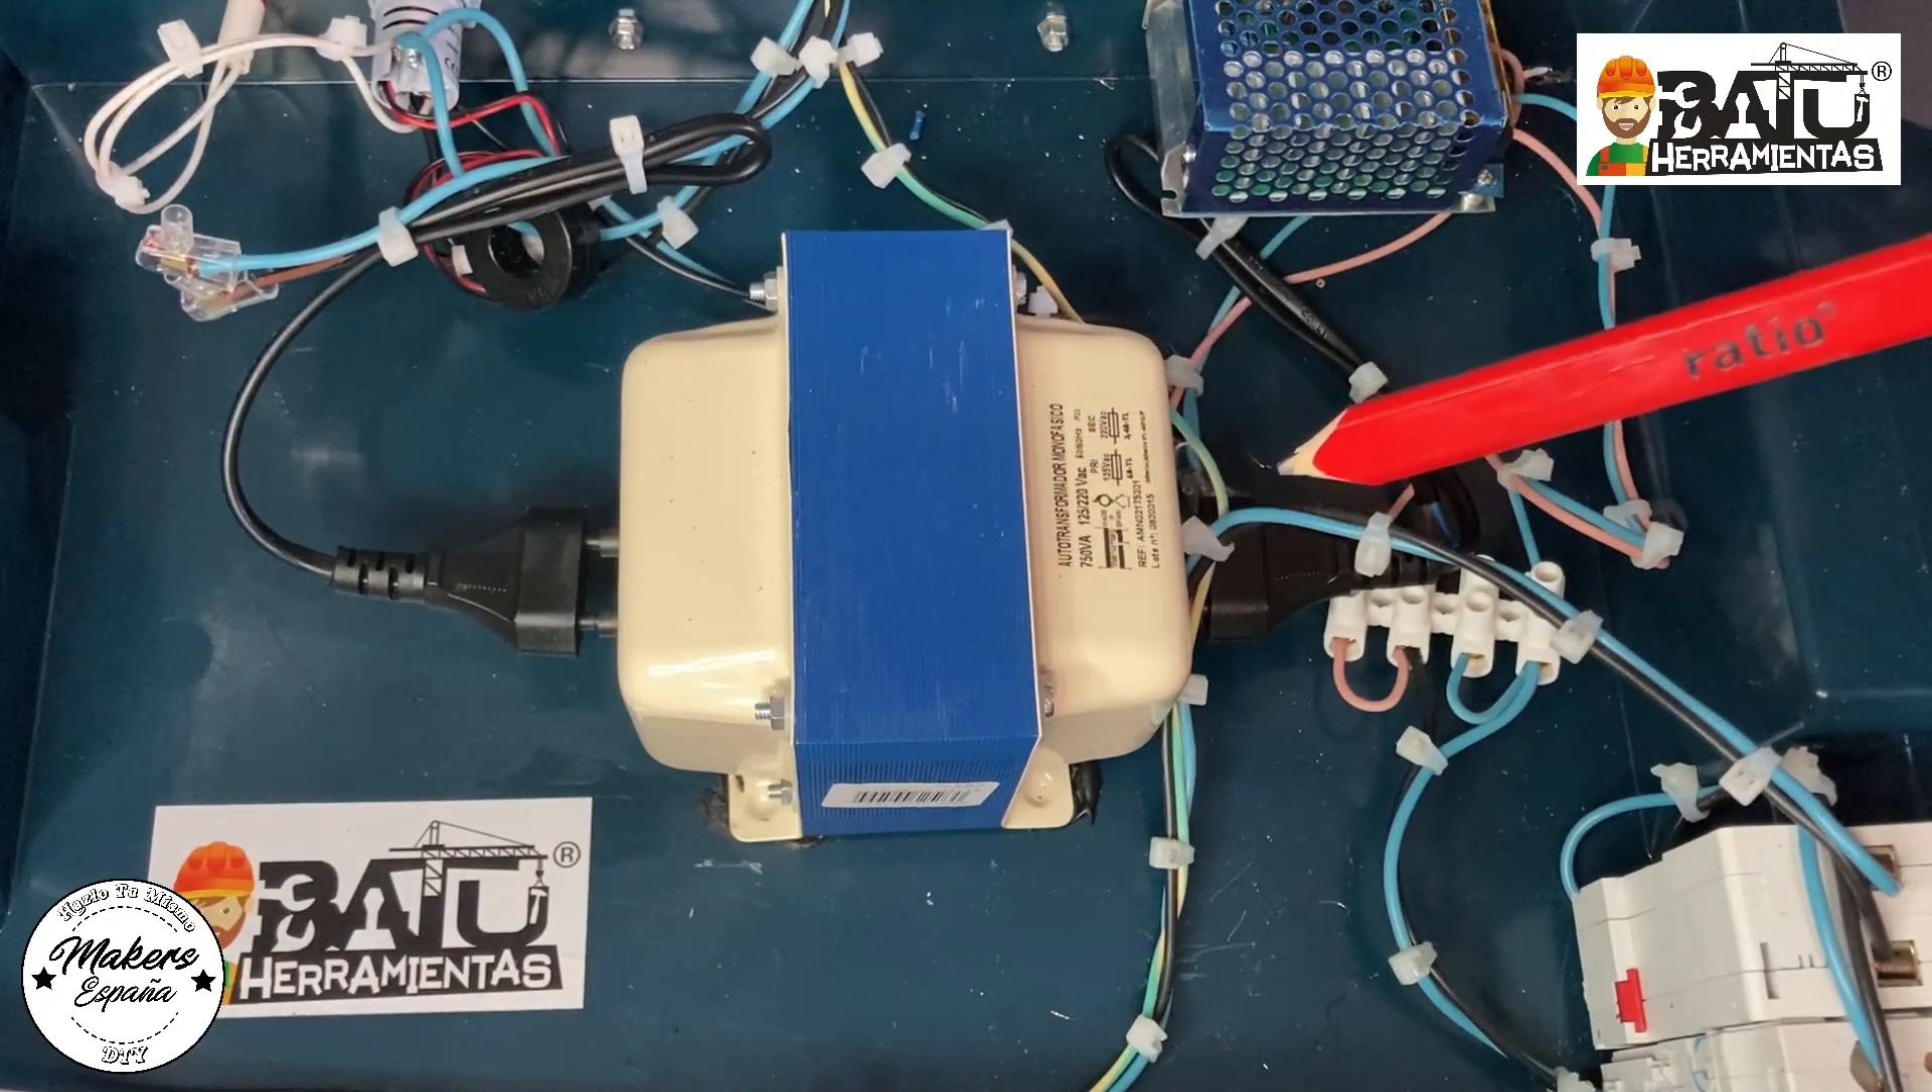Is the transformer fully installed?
Yes.